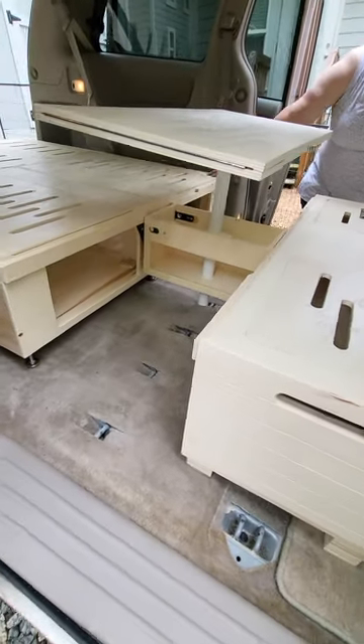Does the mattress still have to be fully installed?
Yes.